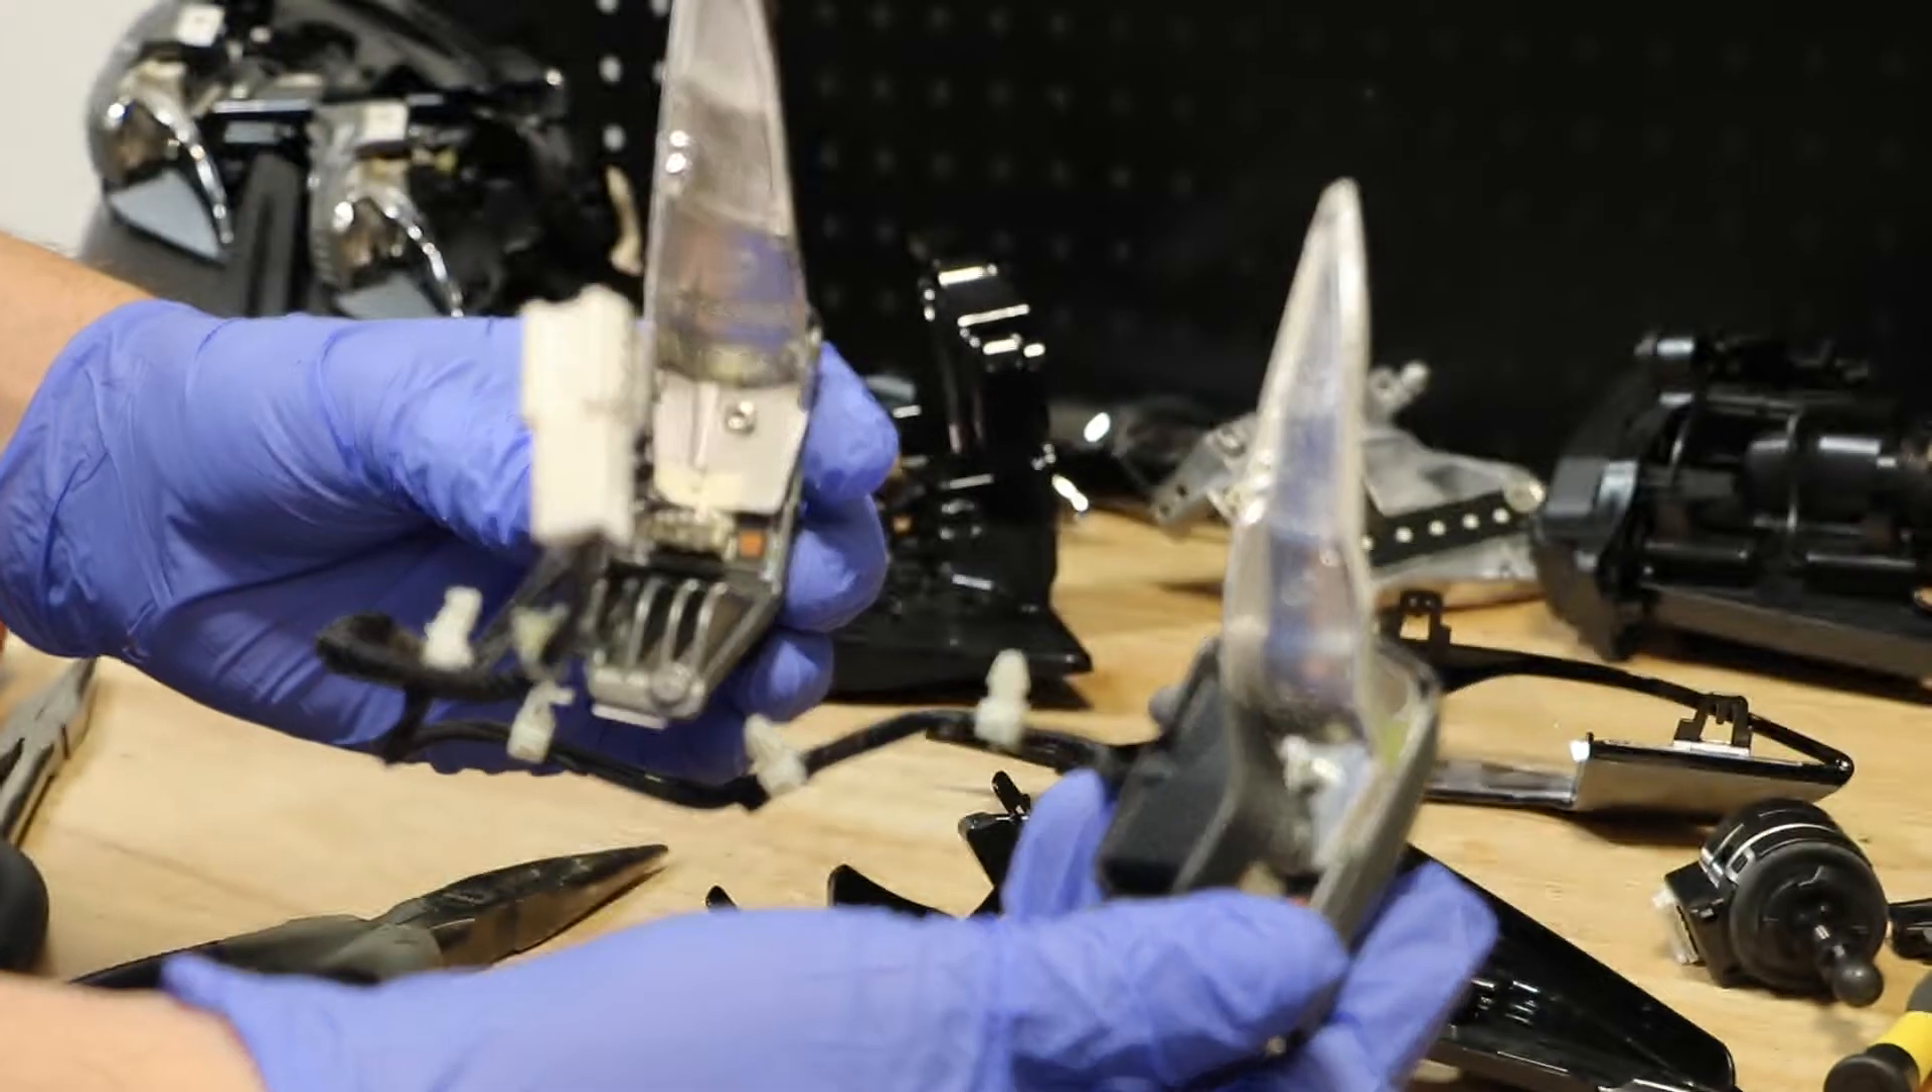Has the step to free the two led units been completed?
Yes.